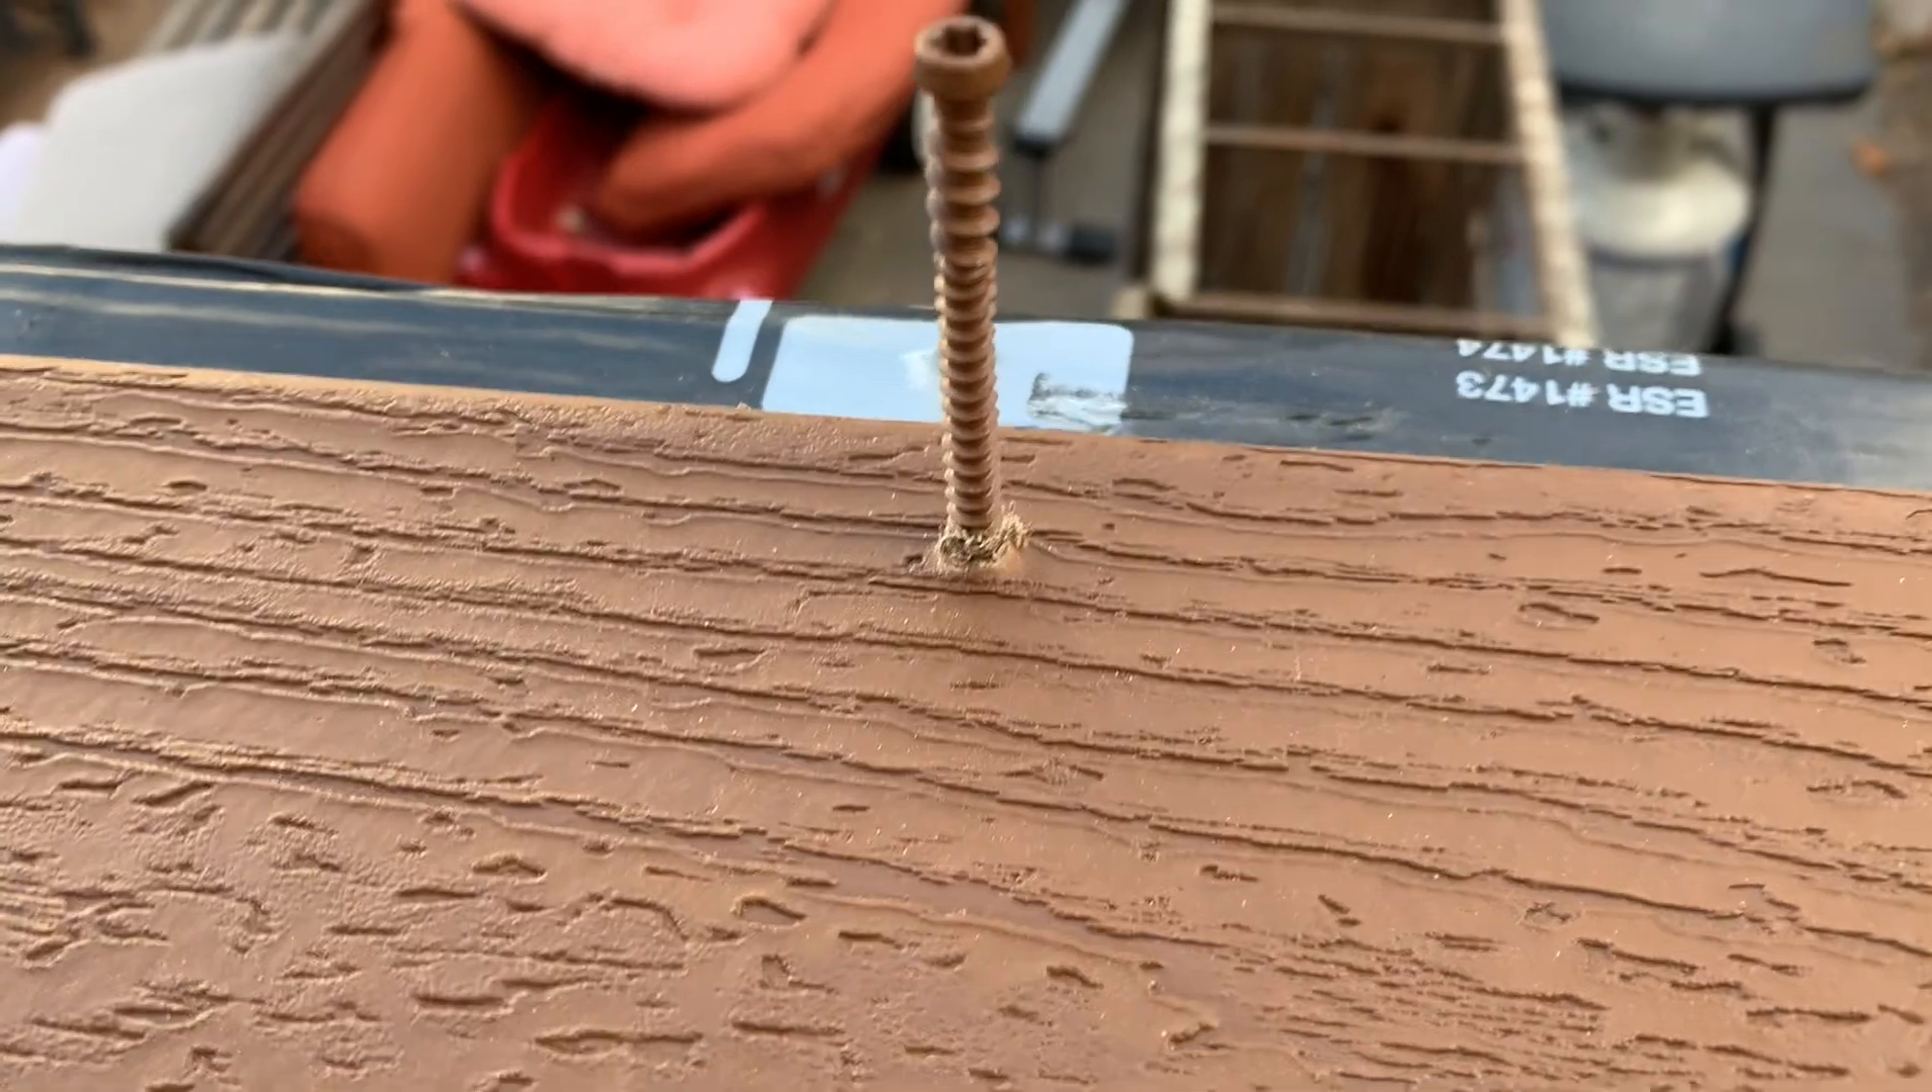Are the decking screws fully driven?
No.